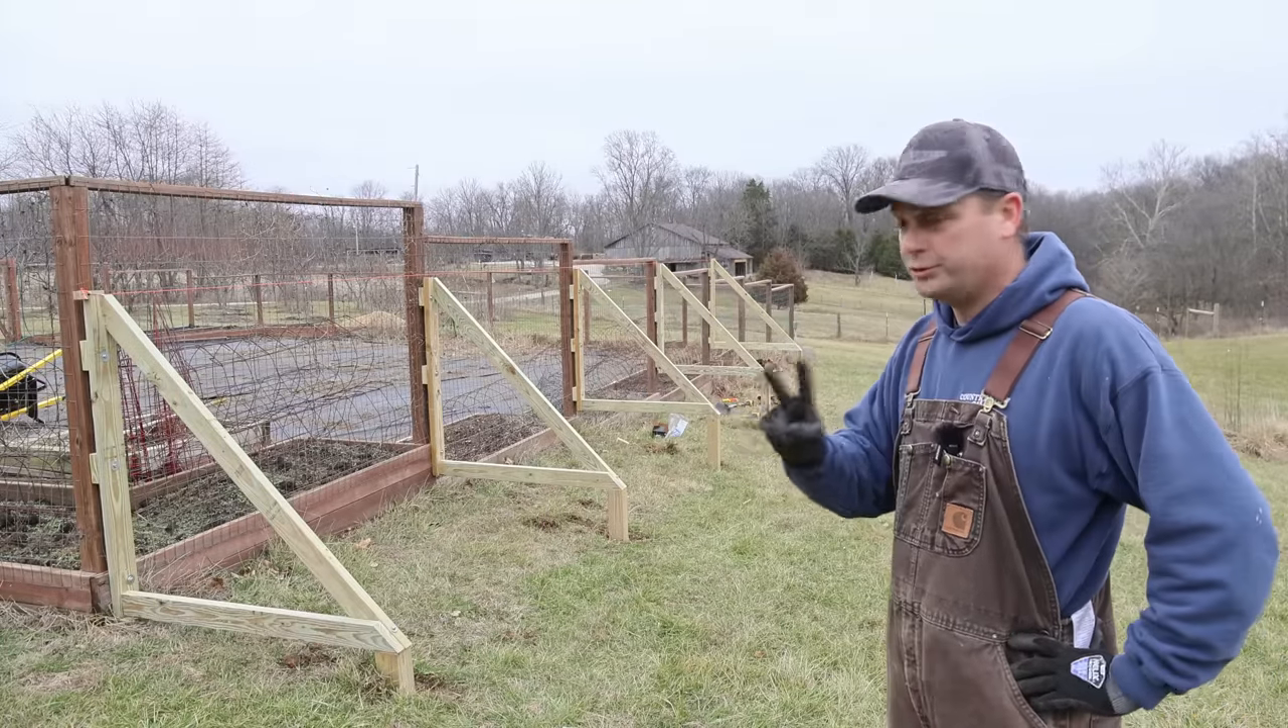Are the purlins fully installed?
No.